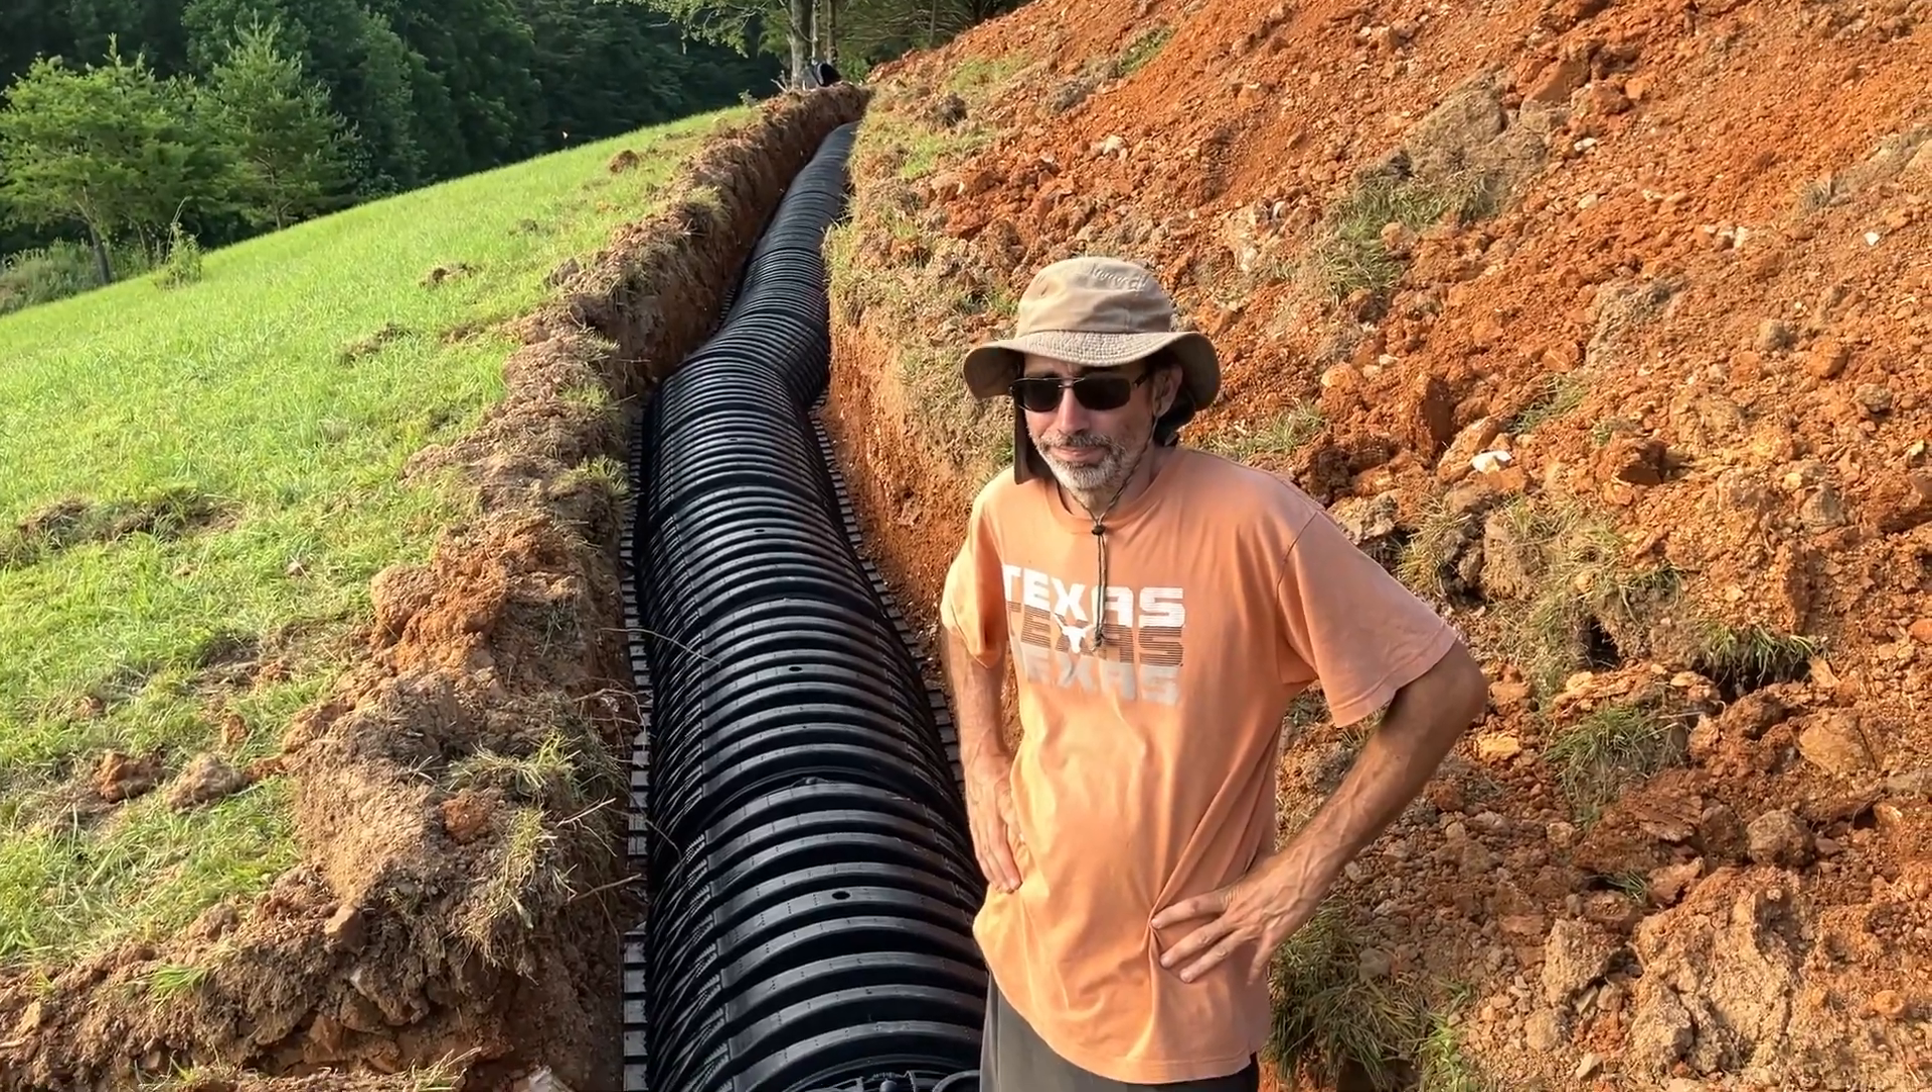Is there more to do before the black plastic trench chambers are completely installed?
No.